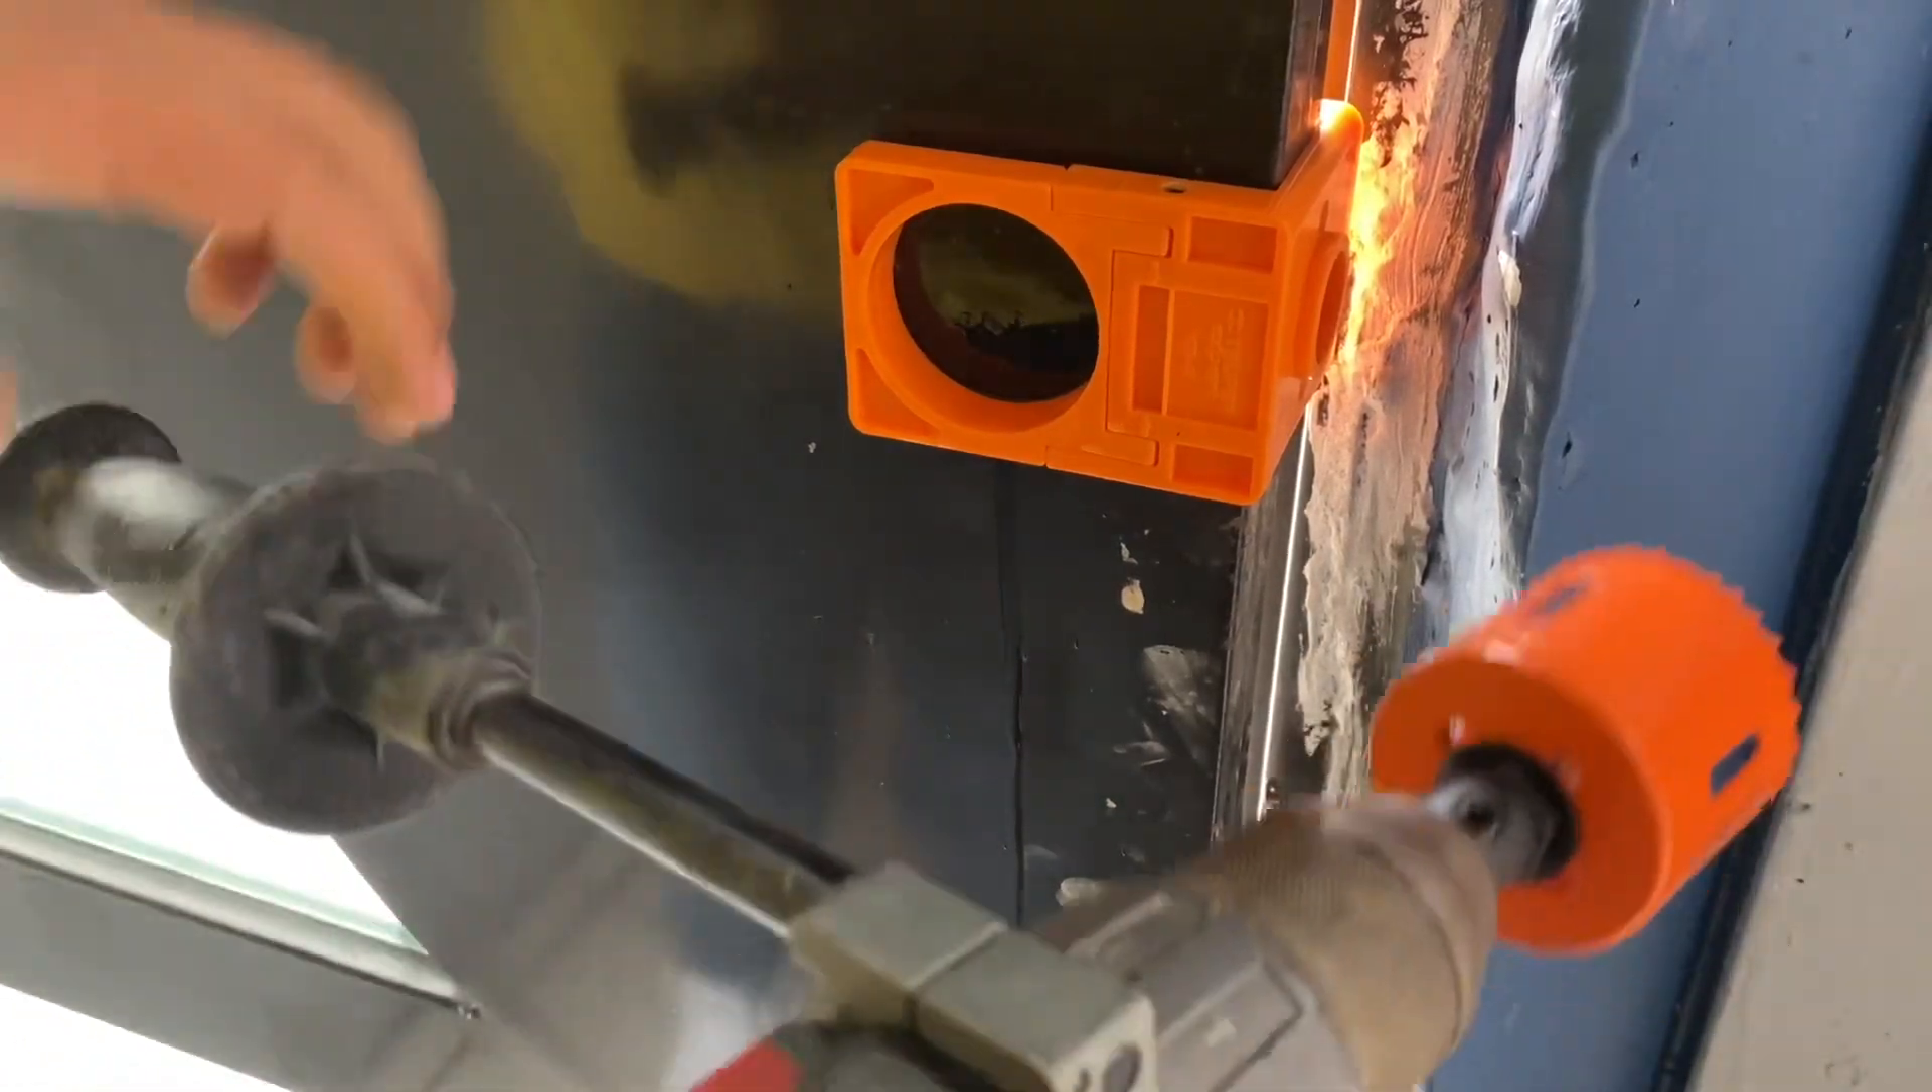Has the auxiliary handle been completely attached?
Yes.